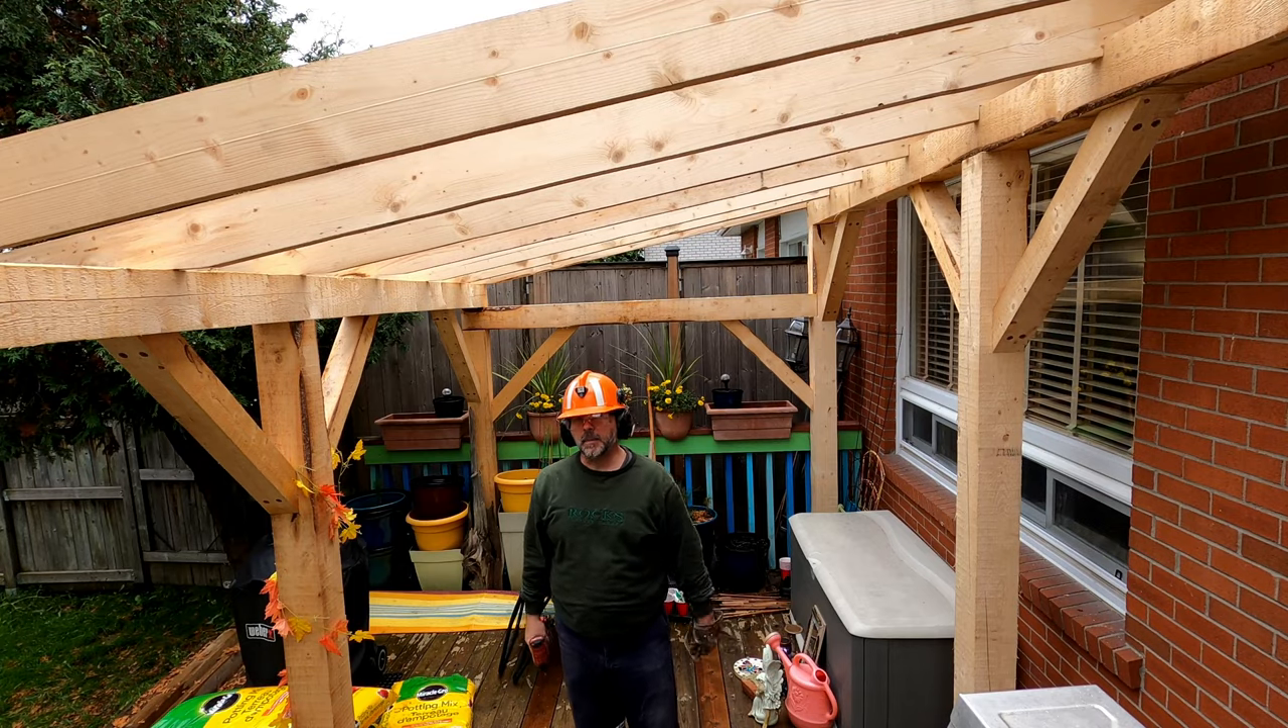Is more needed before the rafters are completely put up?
No.